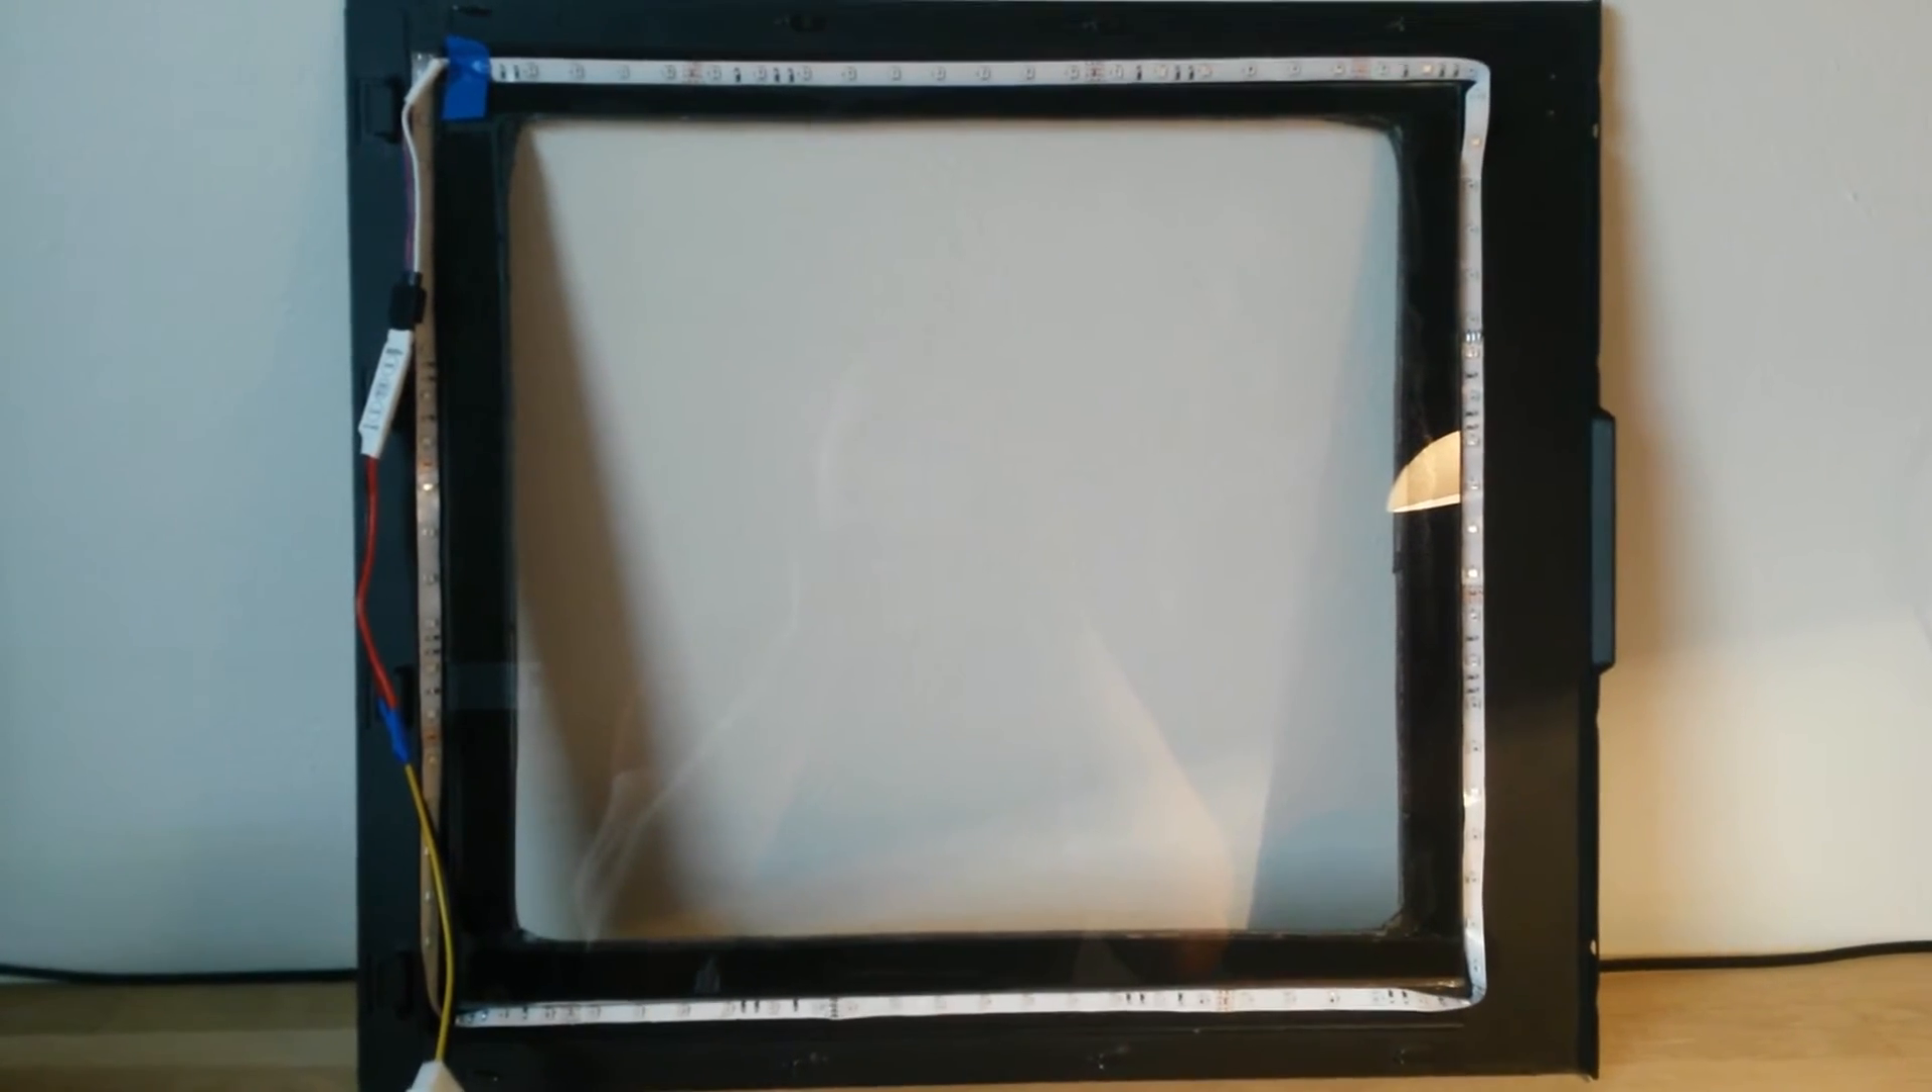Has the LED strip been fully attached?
Yes.